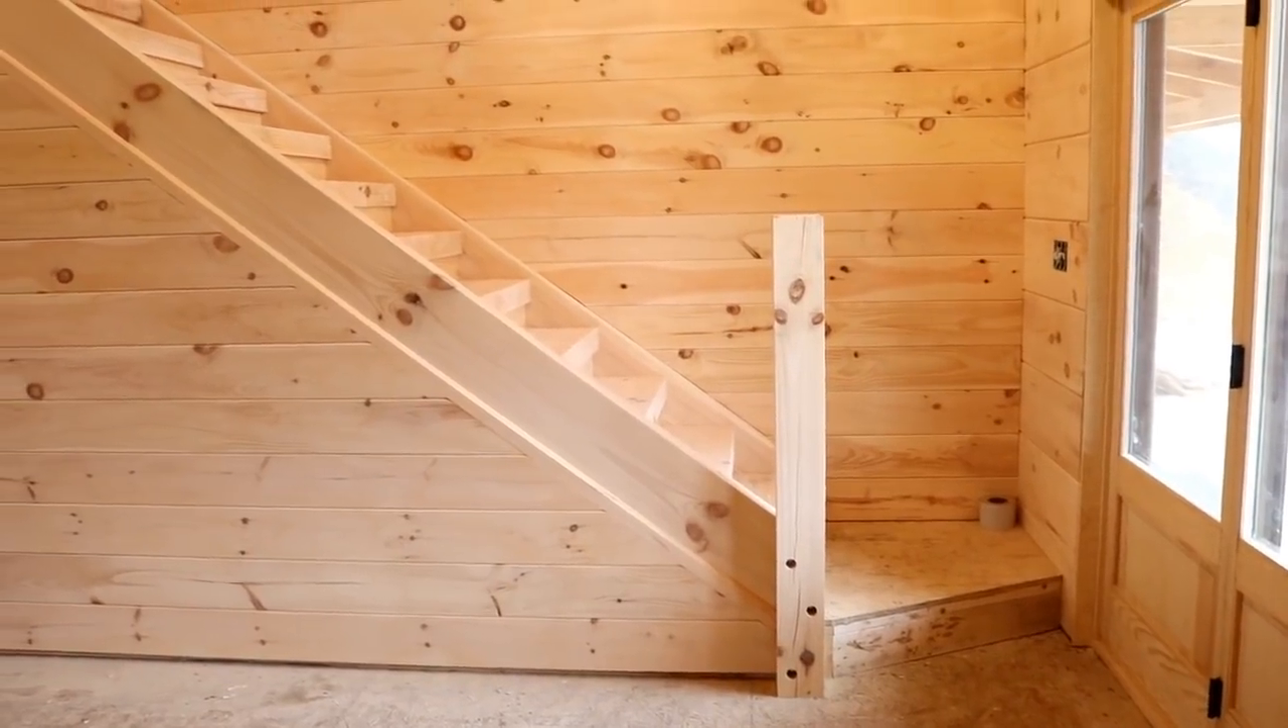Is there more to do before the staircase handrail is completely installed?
Yes.